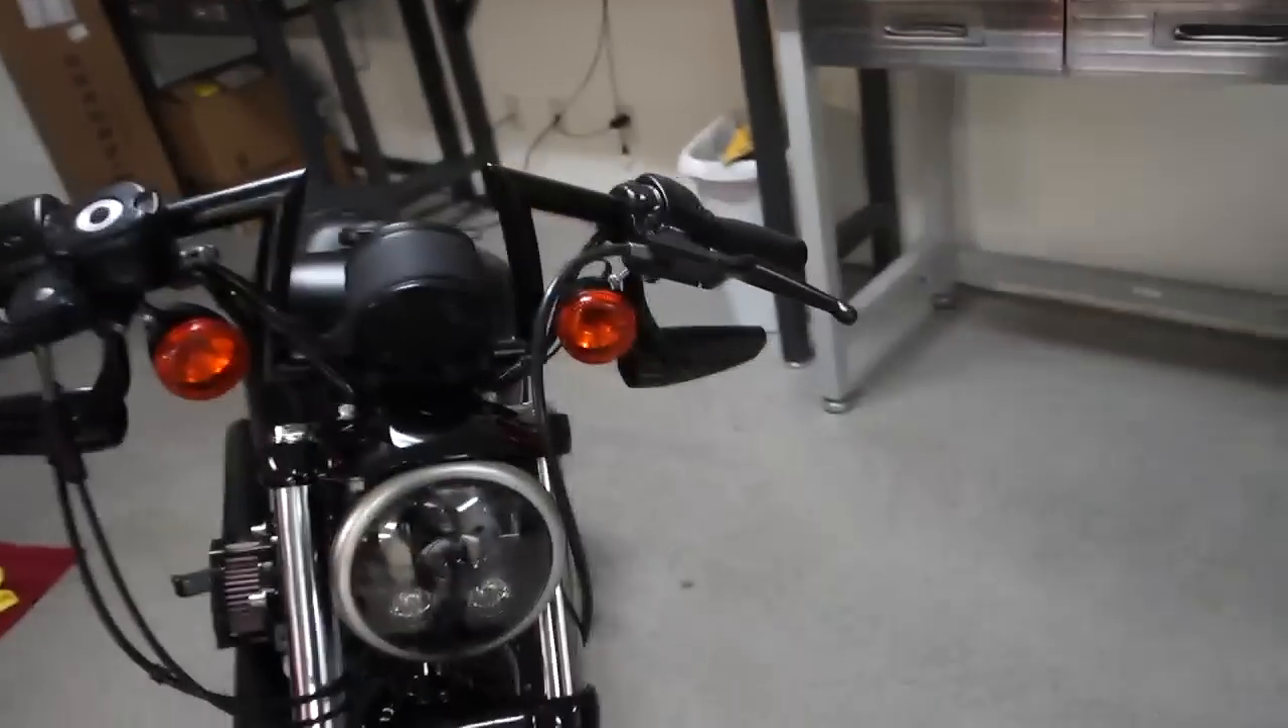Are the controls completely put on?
Yes.